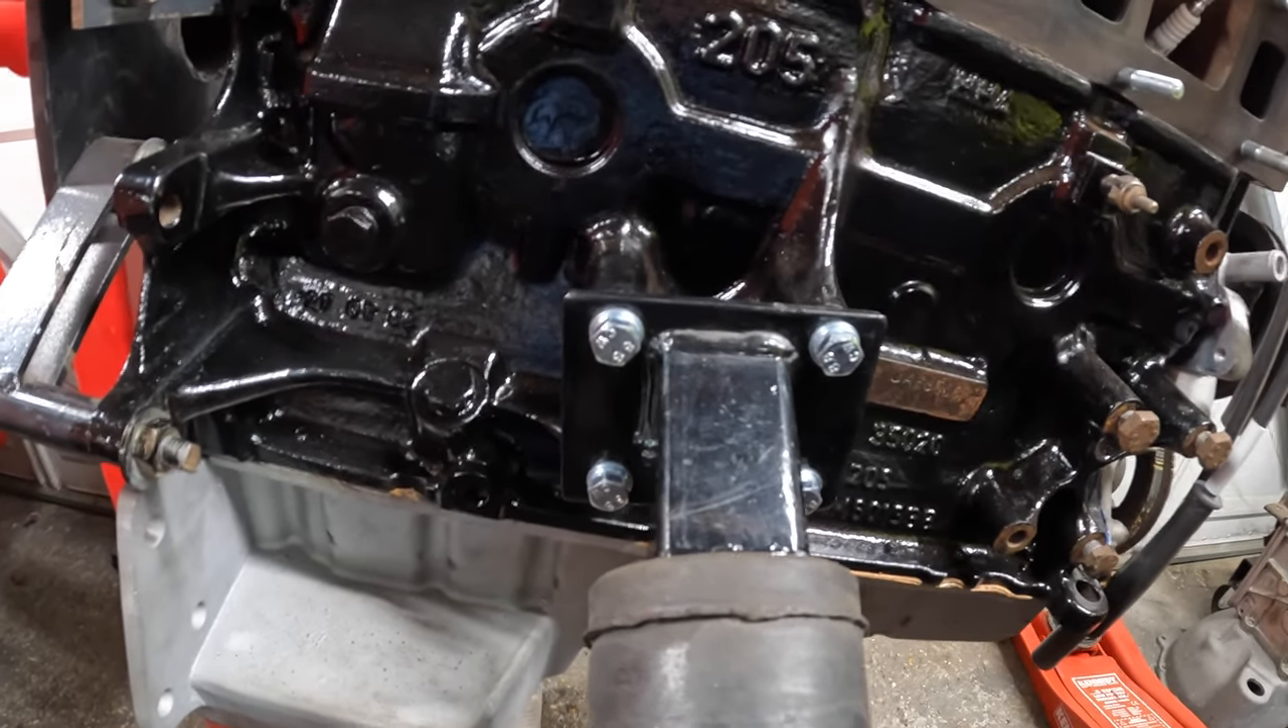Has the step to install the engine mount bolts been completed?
Yes.